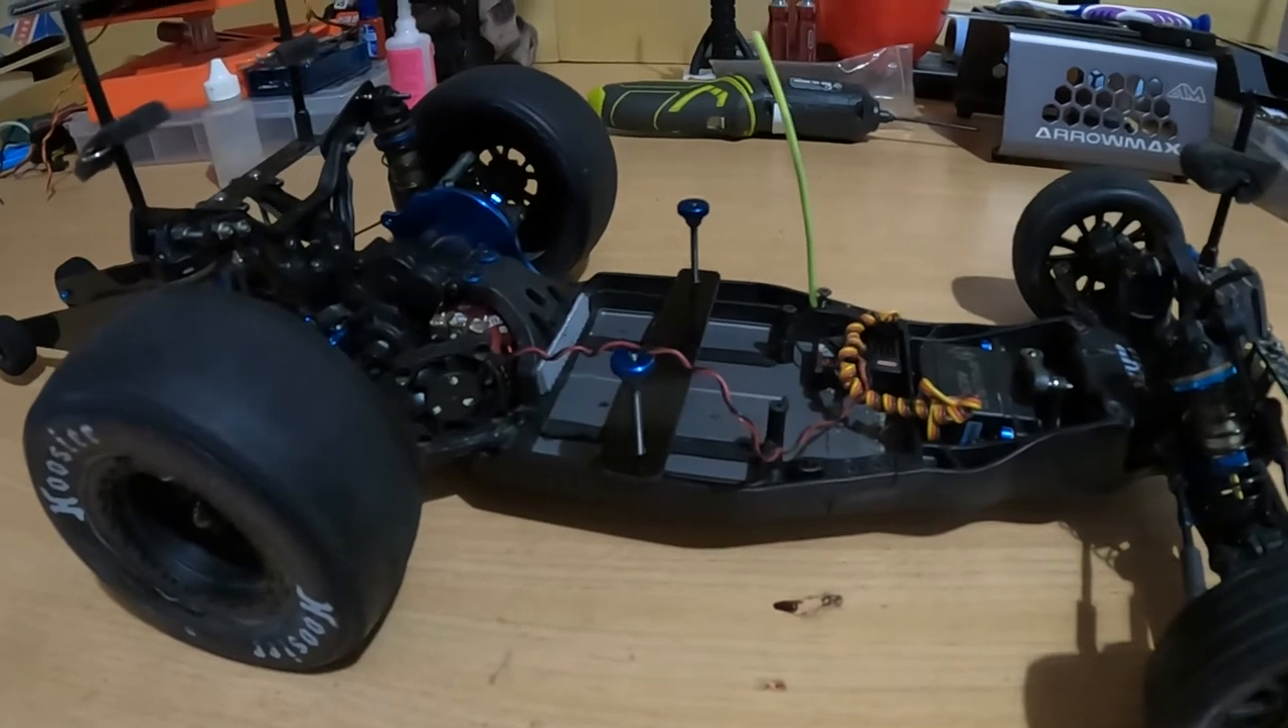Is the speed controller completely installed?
No.